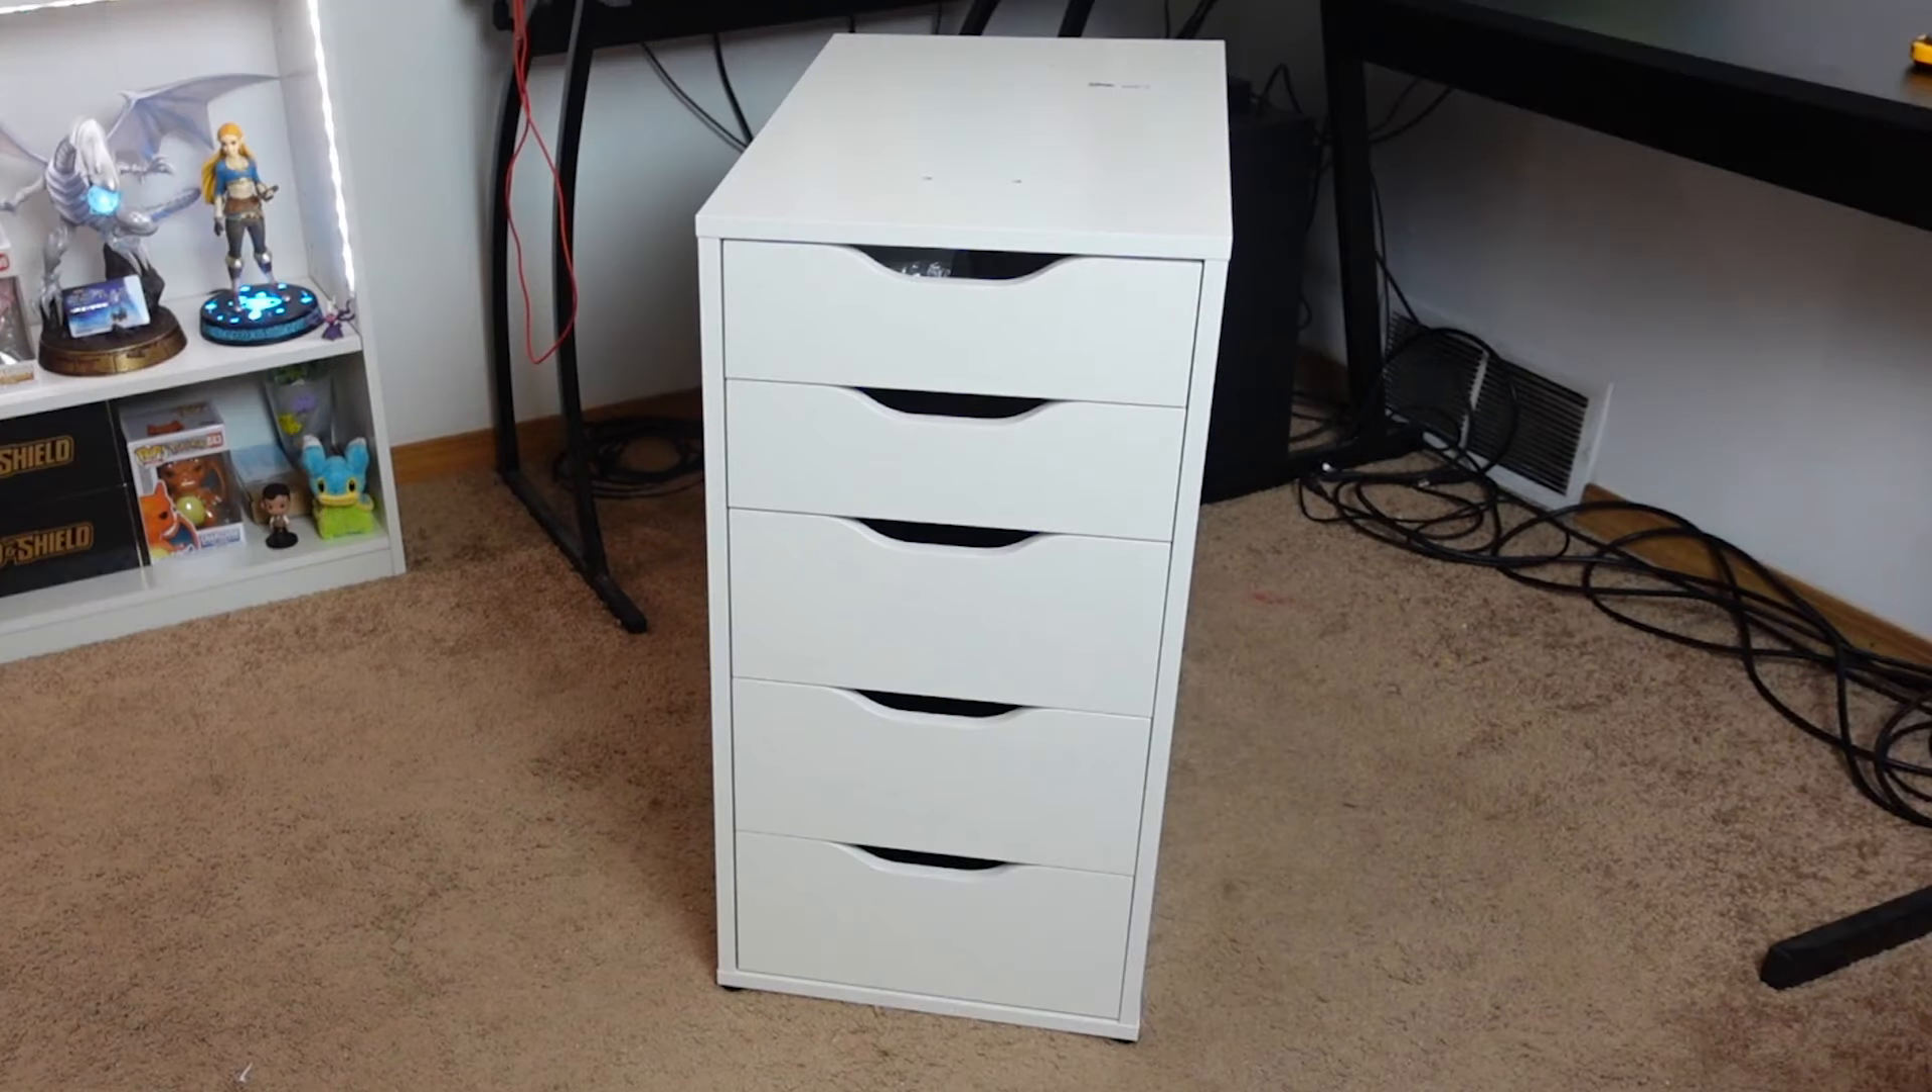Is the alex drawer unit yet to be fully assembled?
No.